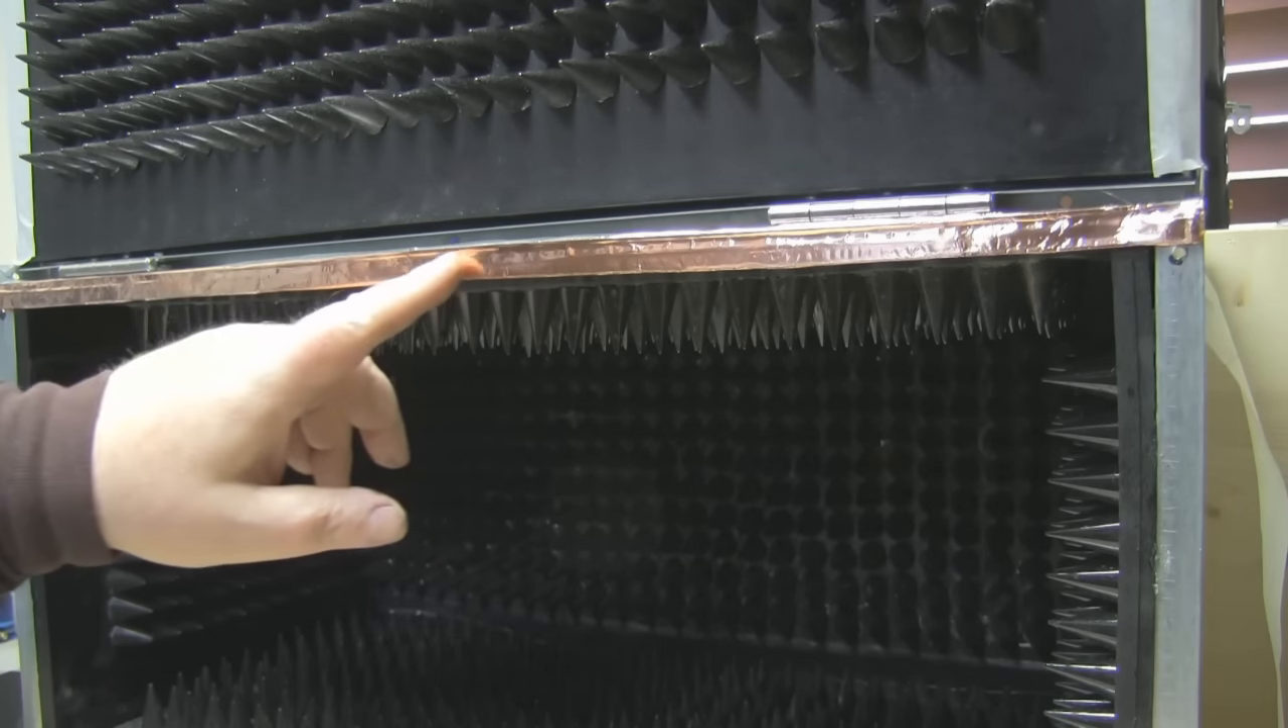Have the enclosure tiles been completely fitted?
Yes.